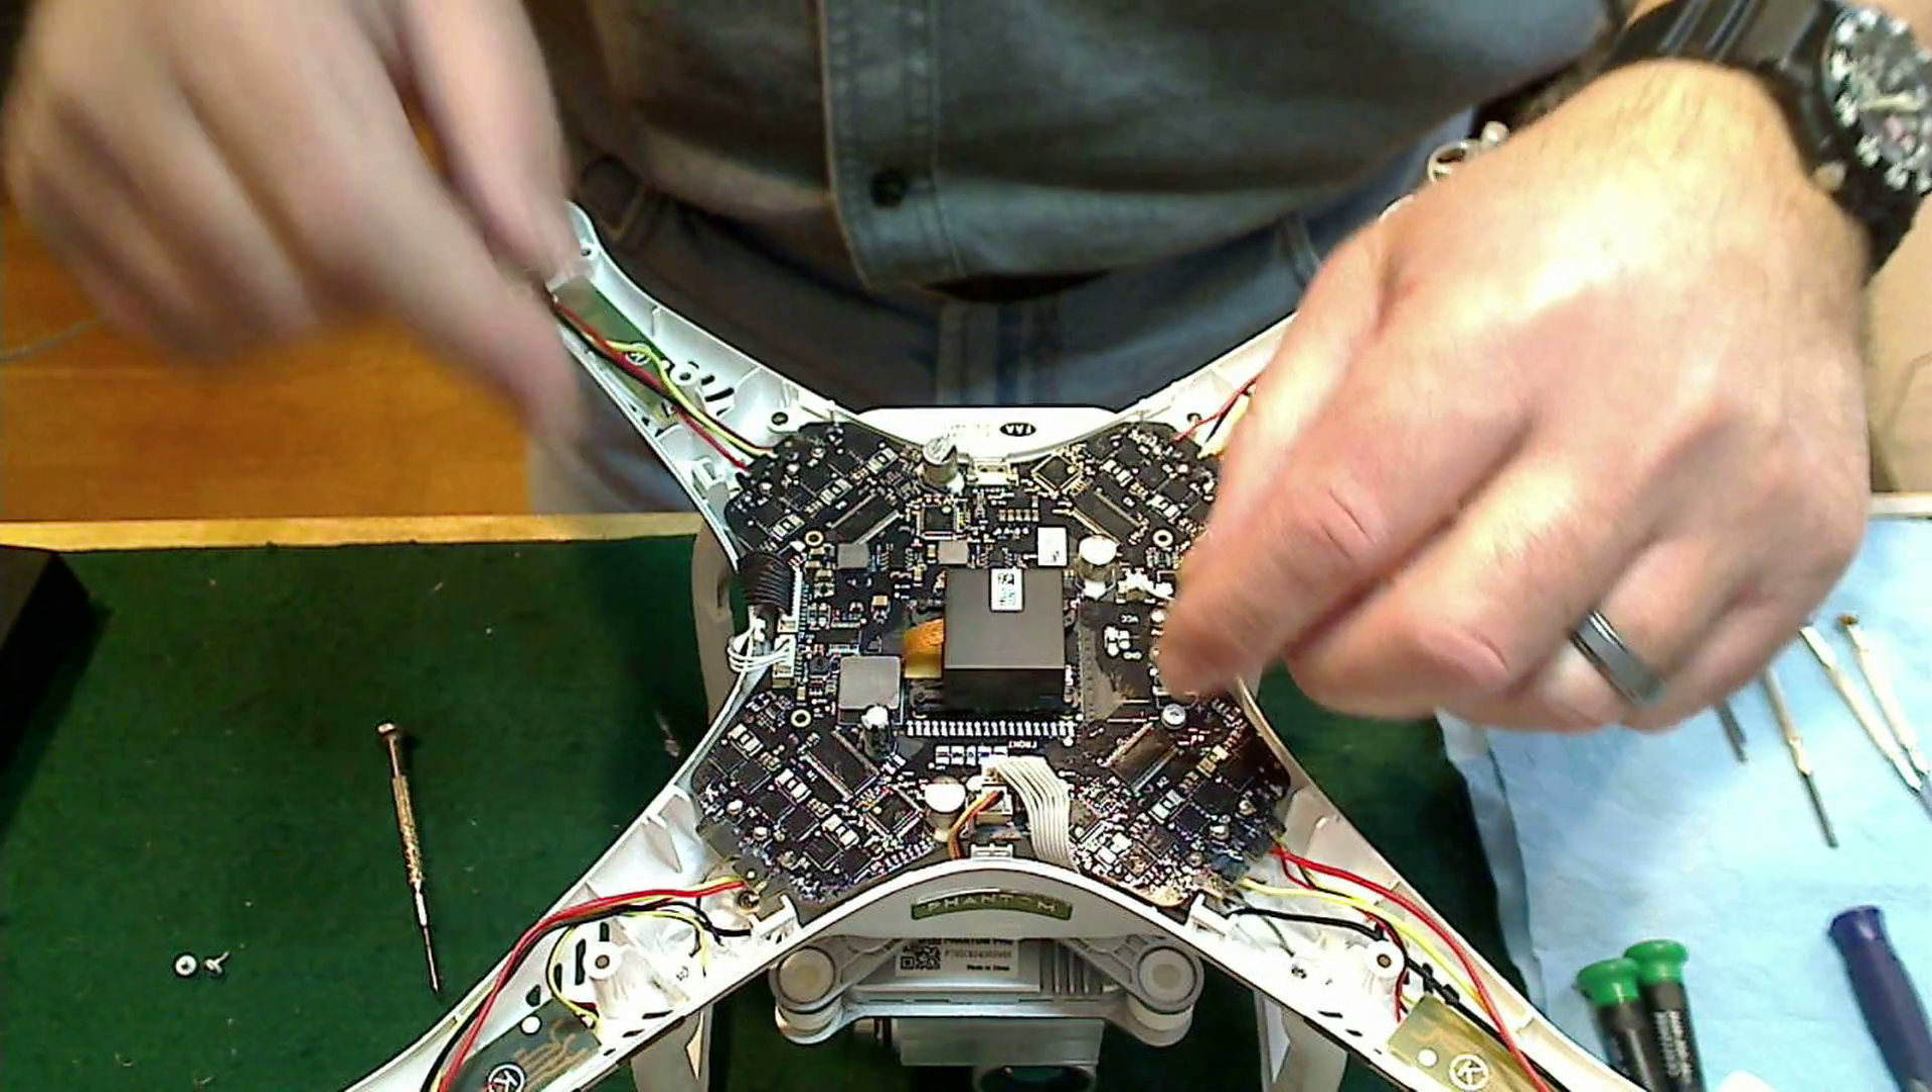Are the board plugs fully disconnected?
No.